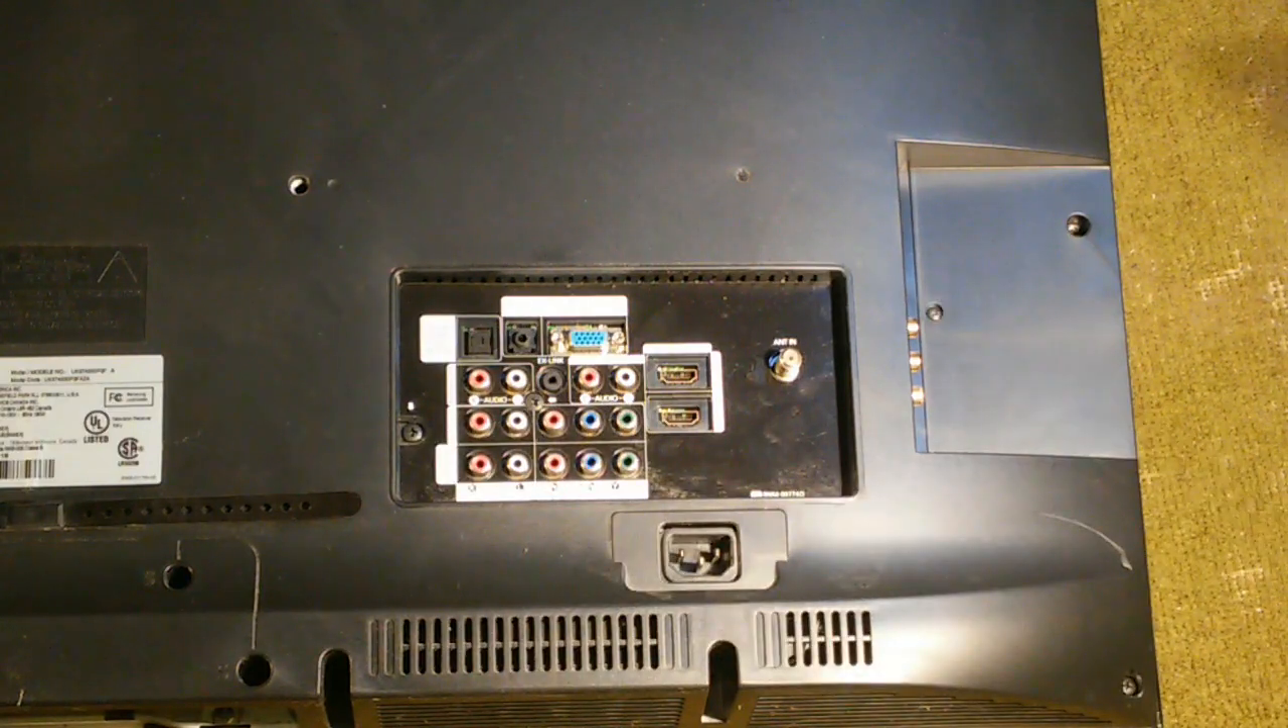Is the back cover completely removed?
No.